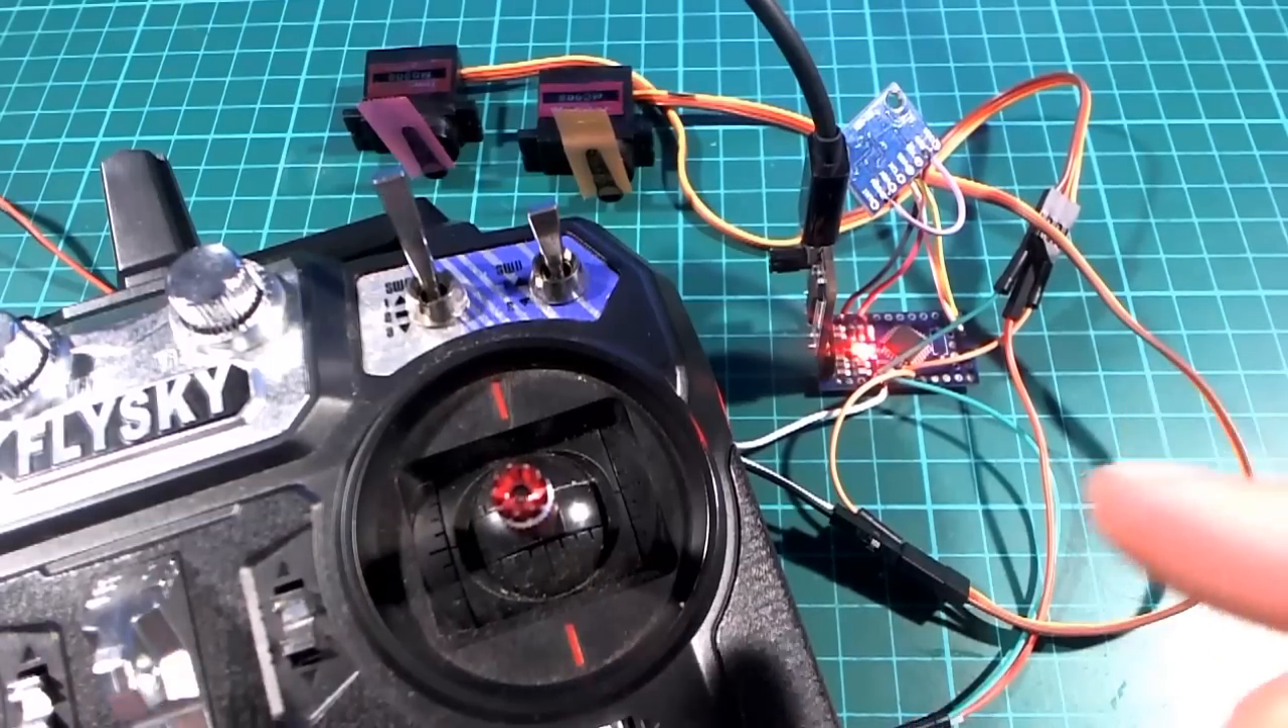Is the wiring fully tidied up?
No.